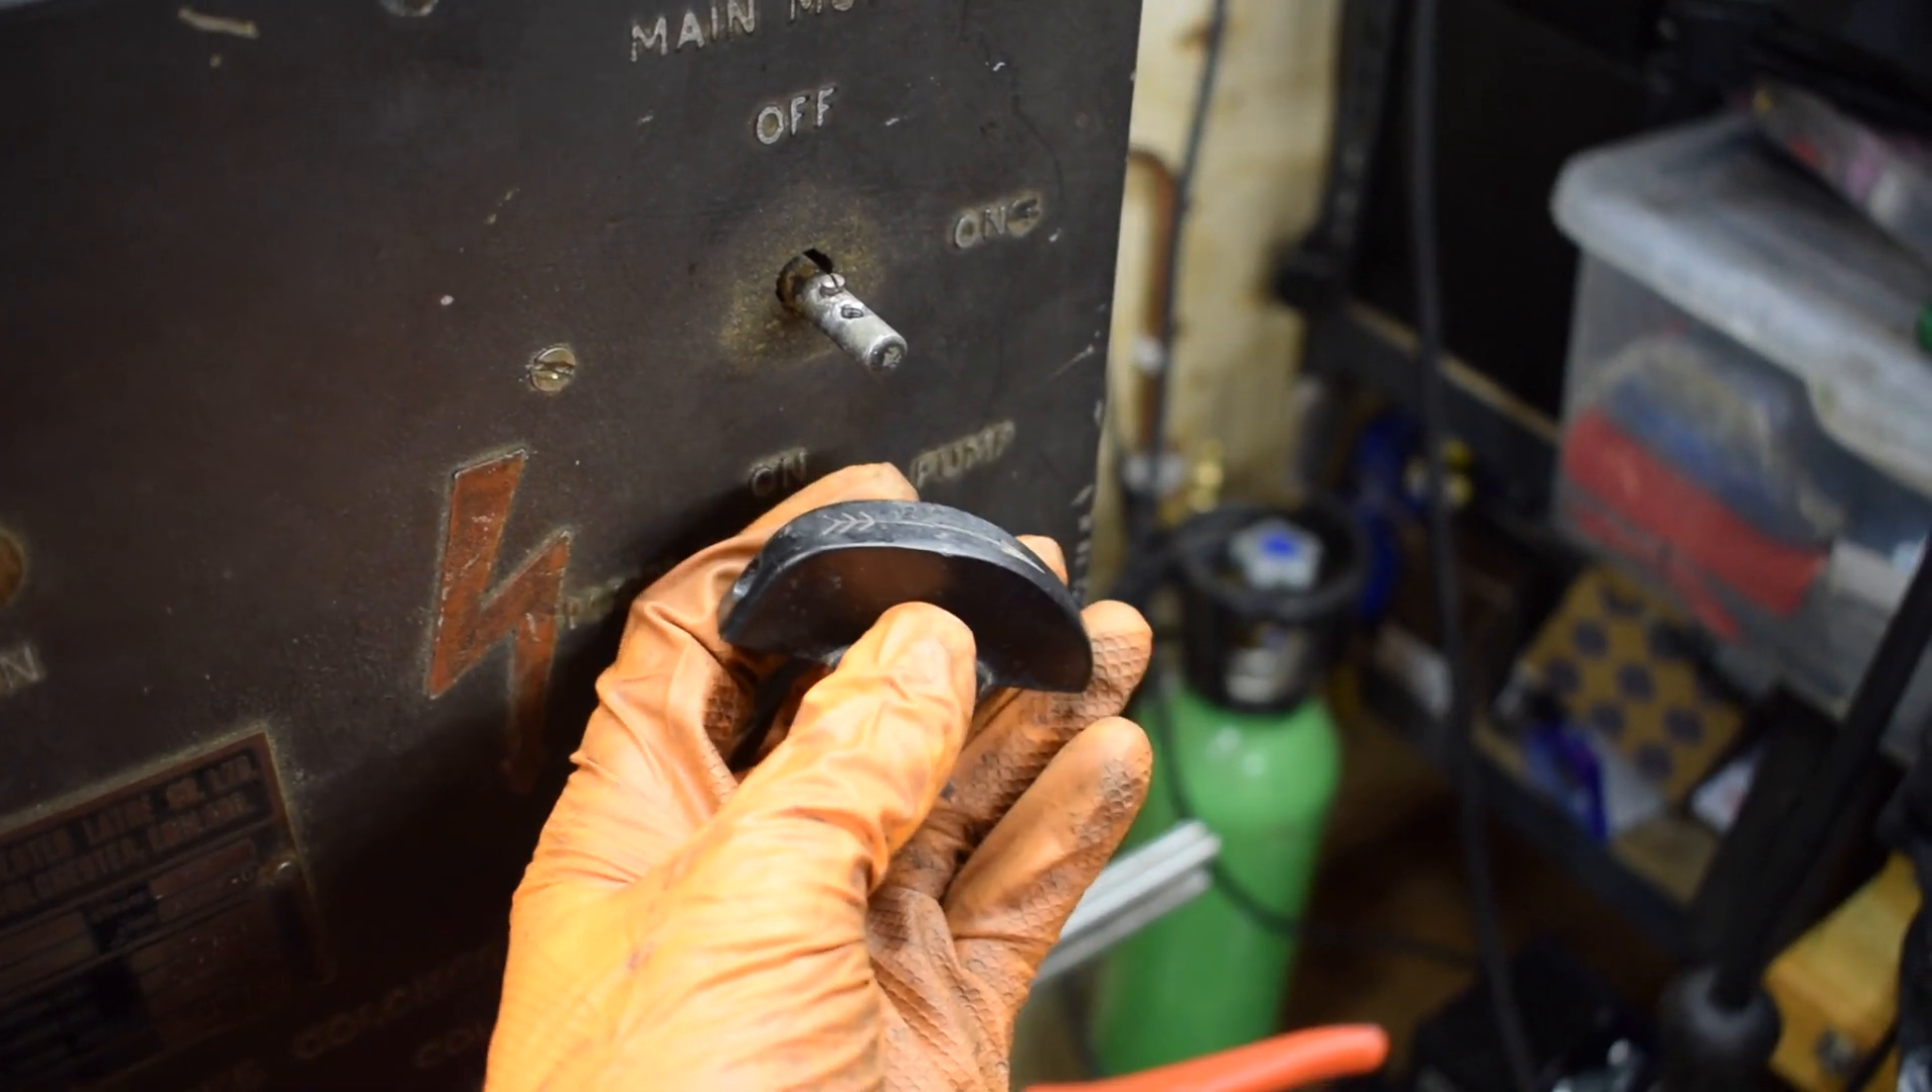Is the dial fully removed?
Yes.